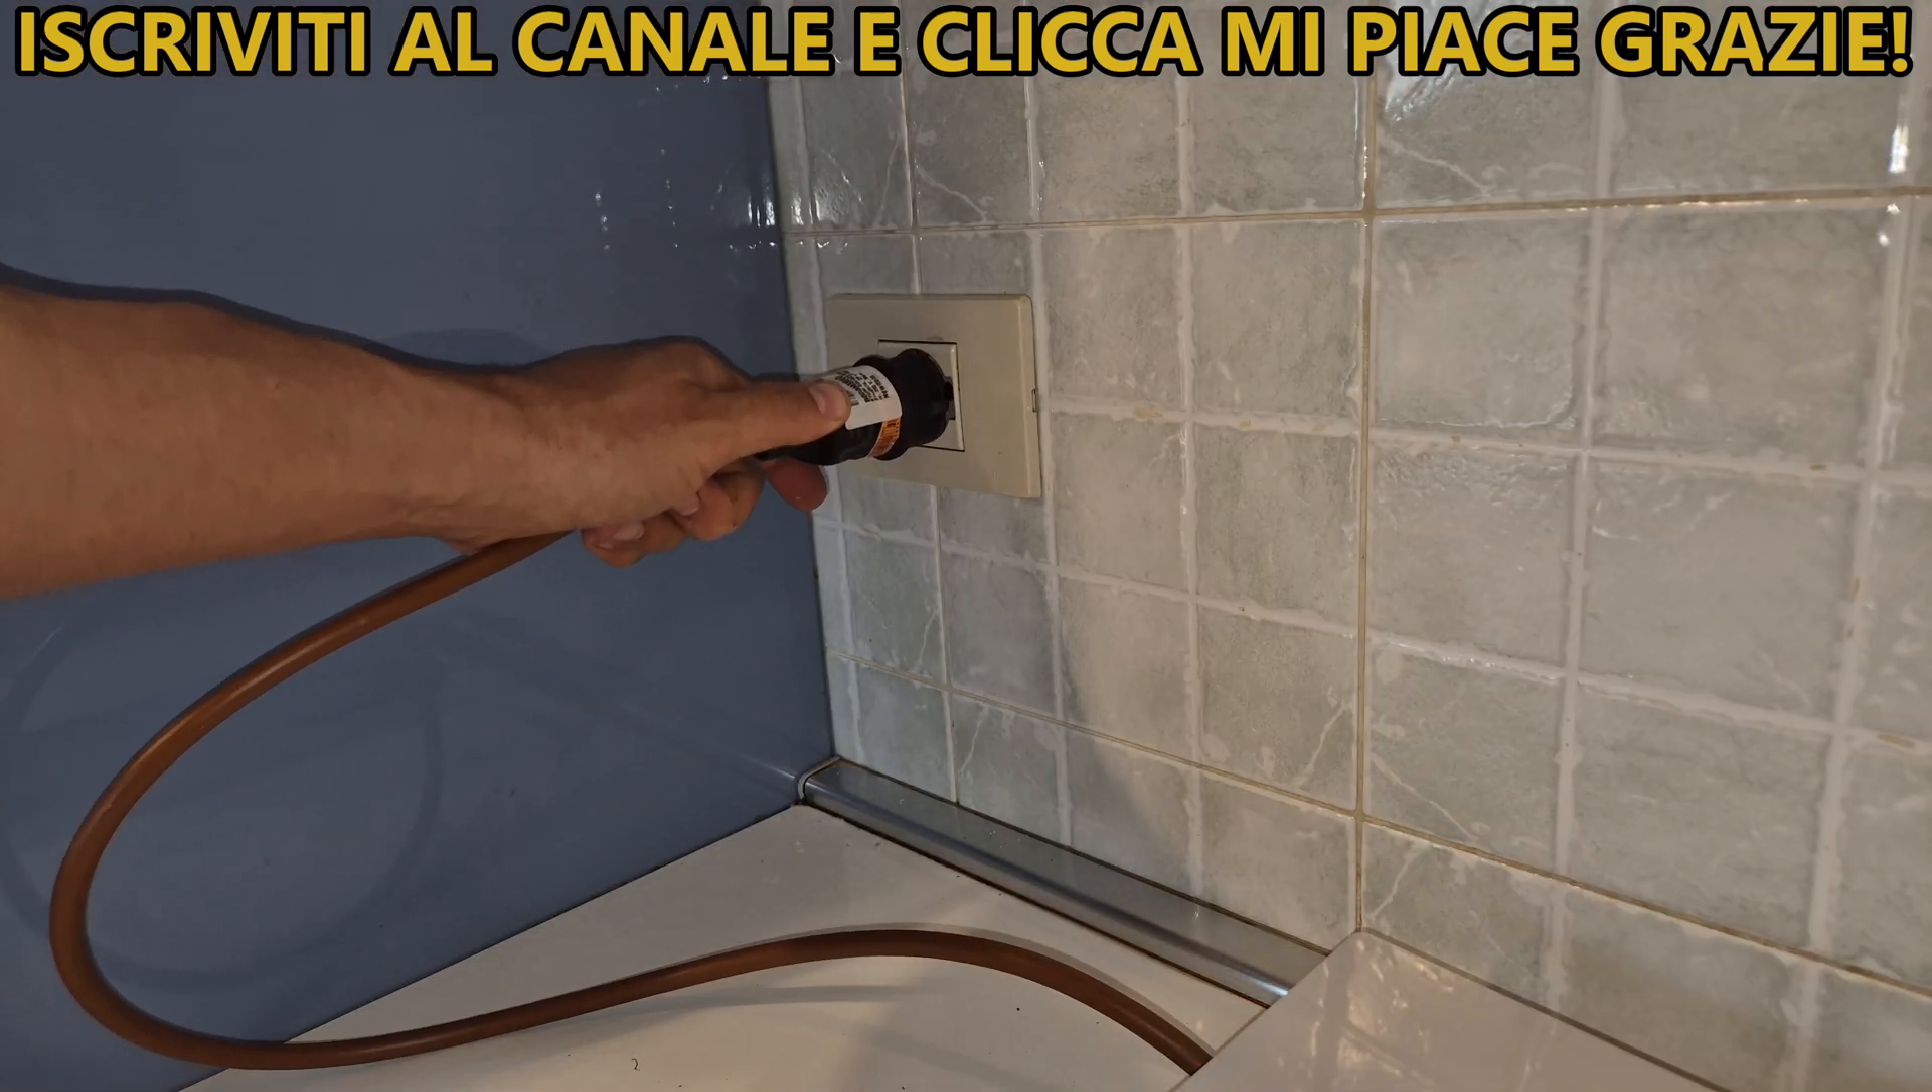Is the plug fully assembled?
Yes.